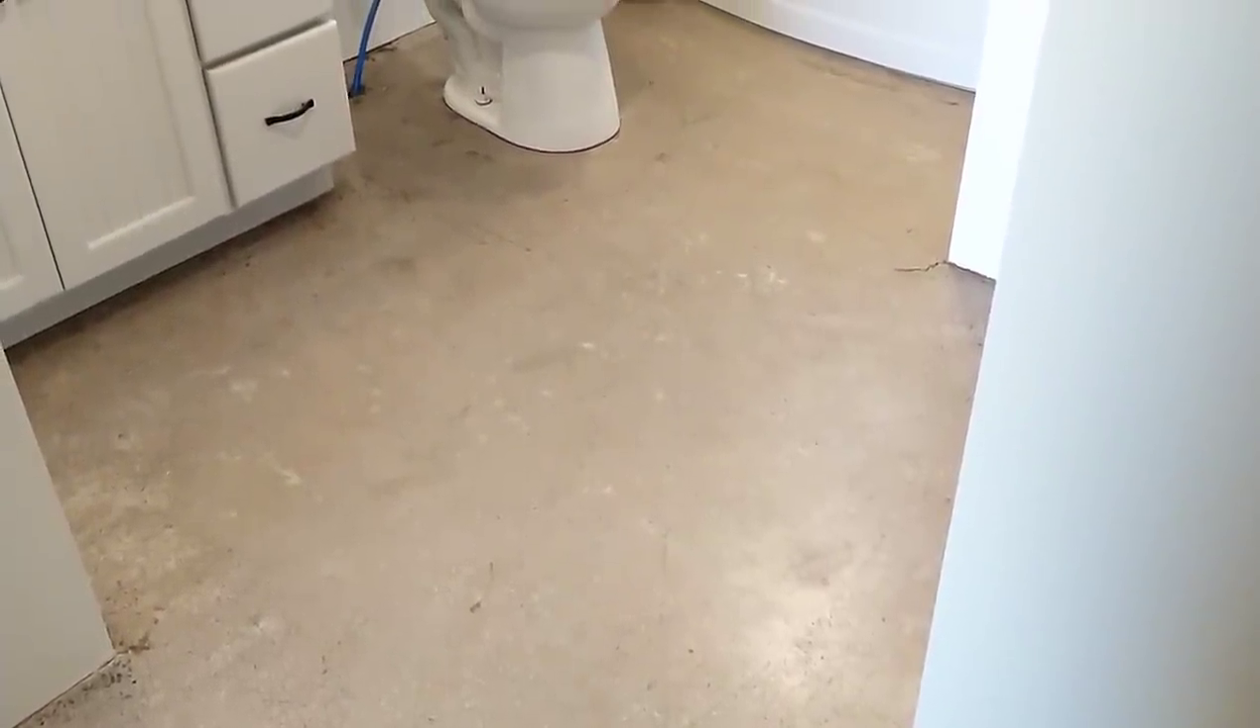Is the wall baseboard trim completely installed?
No.